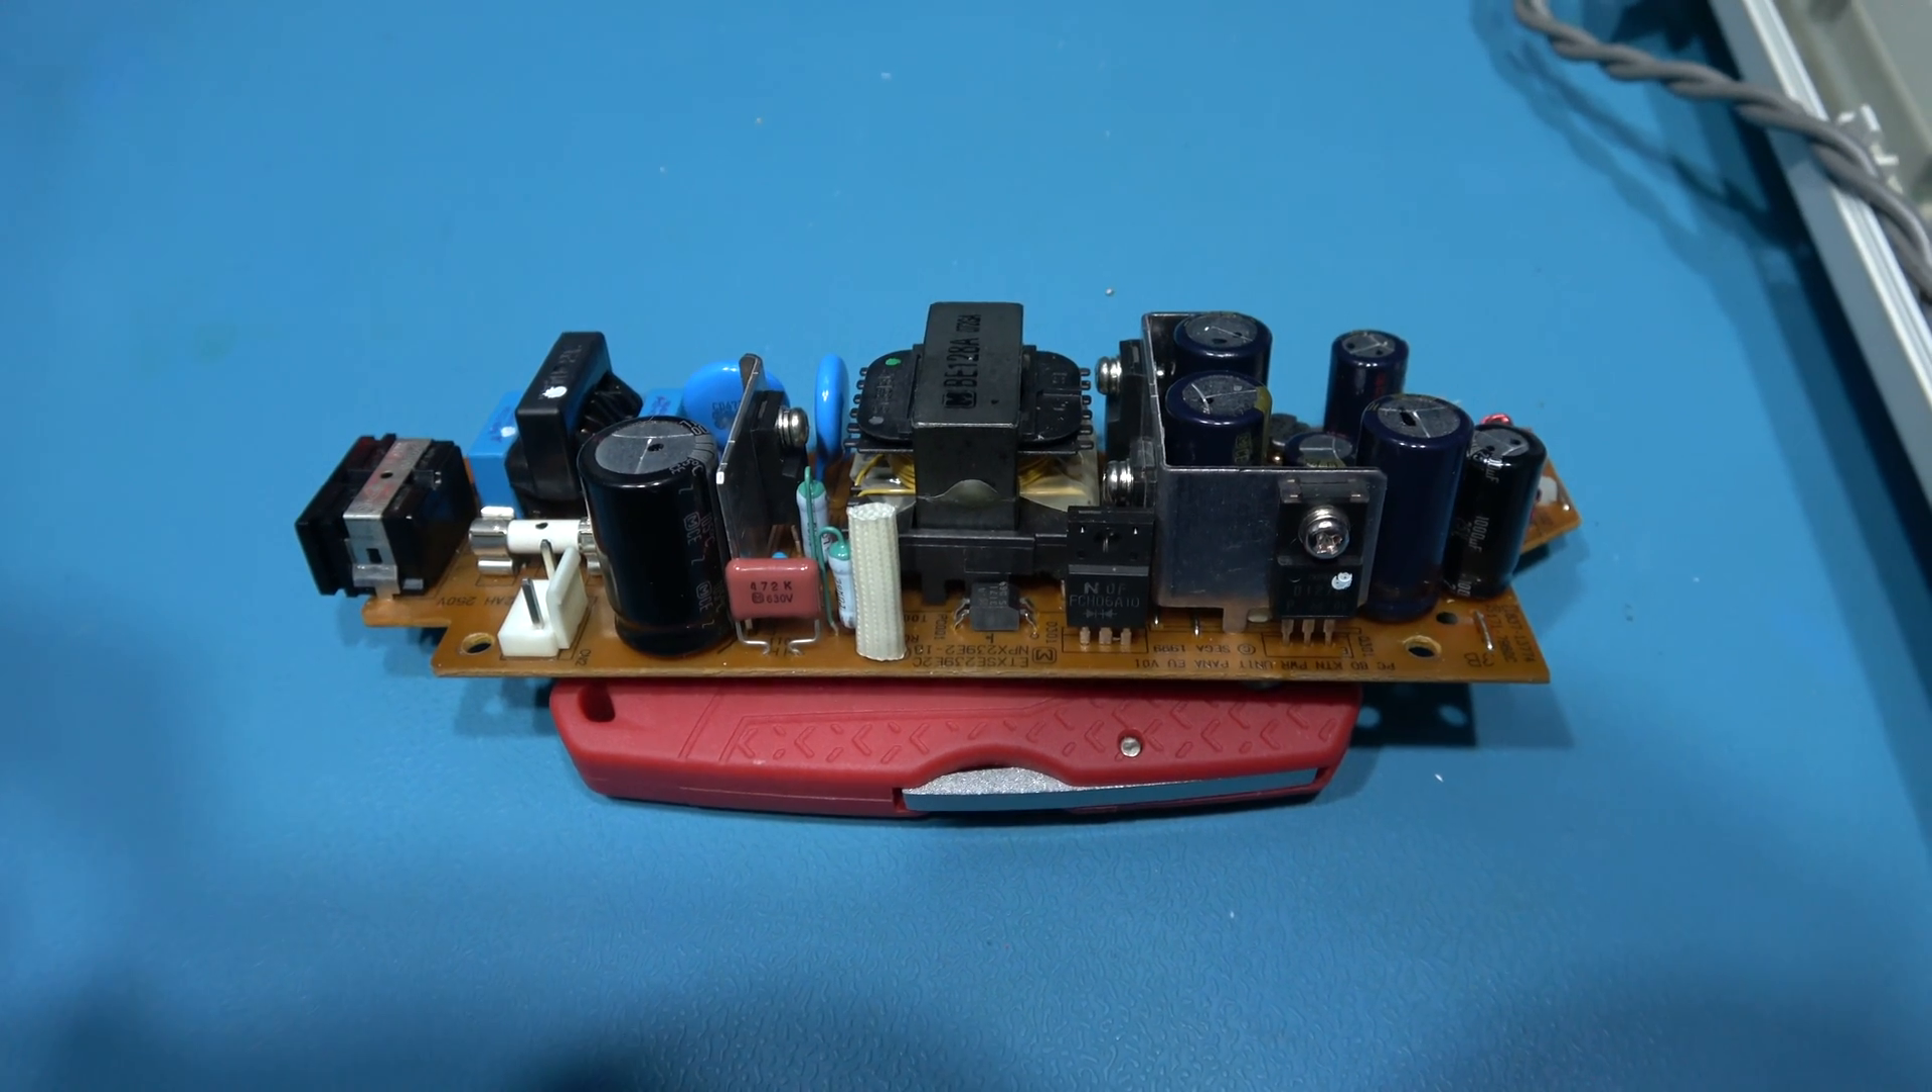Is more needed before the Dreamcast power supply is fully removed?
No.